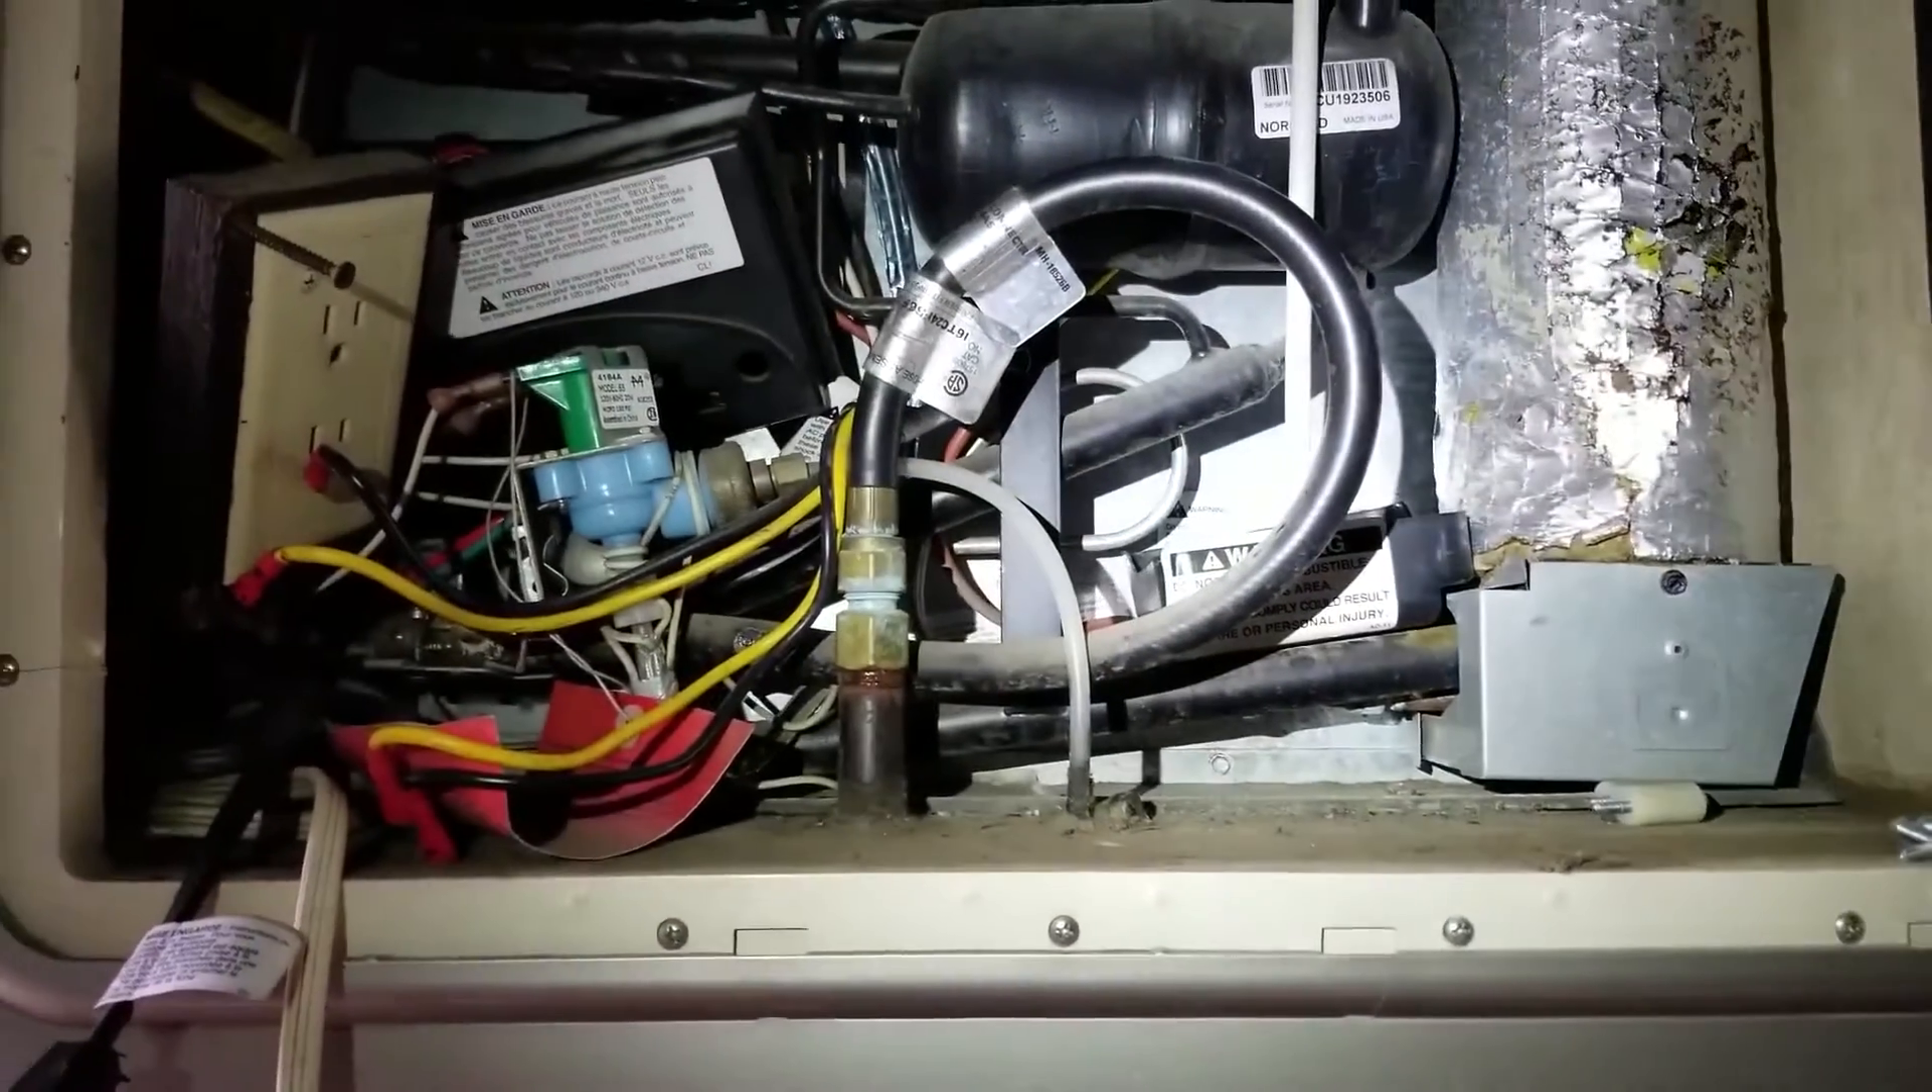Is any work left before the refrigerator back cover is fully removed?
No.